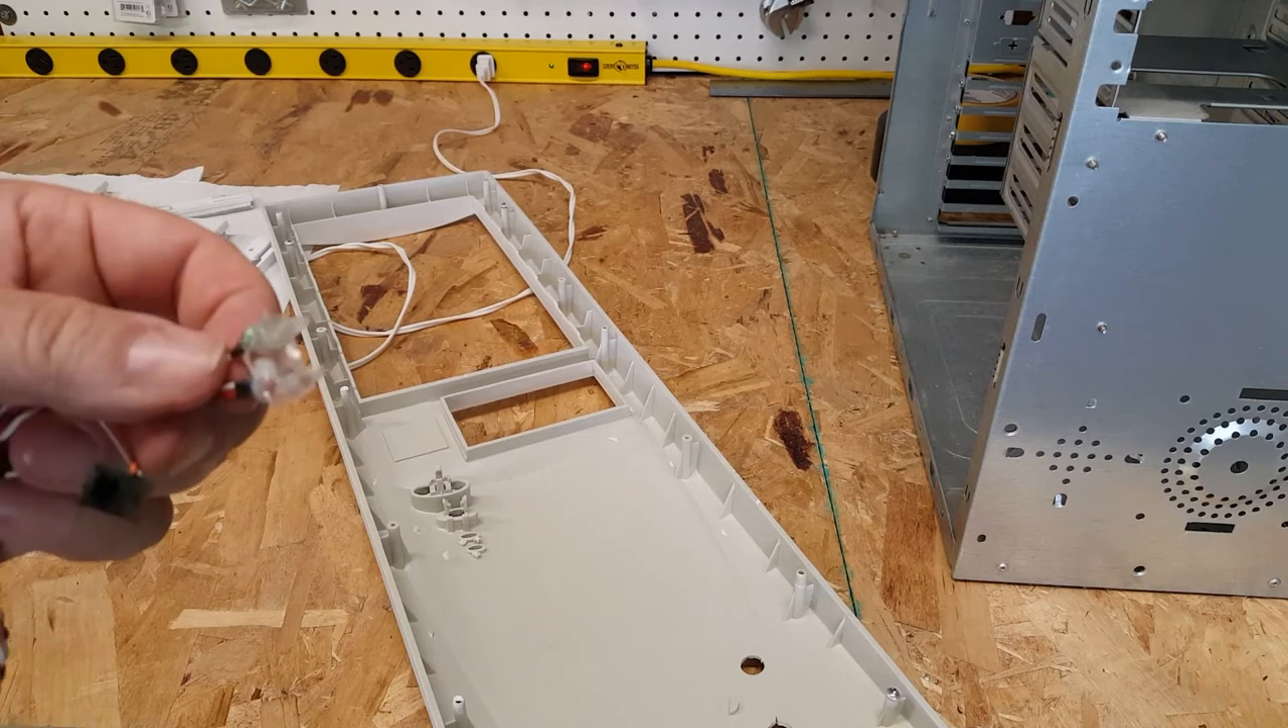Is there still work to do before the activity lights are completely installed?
Yes.